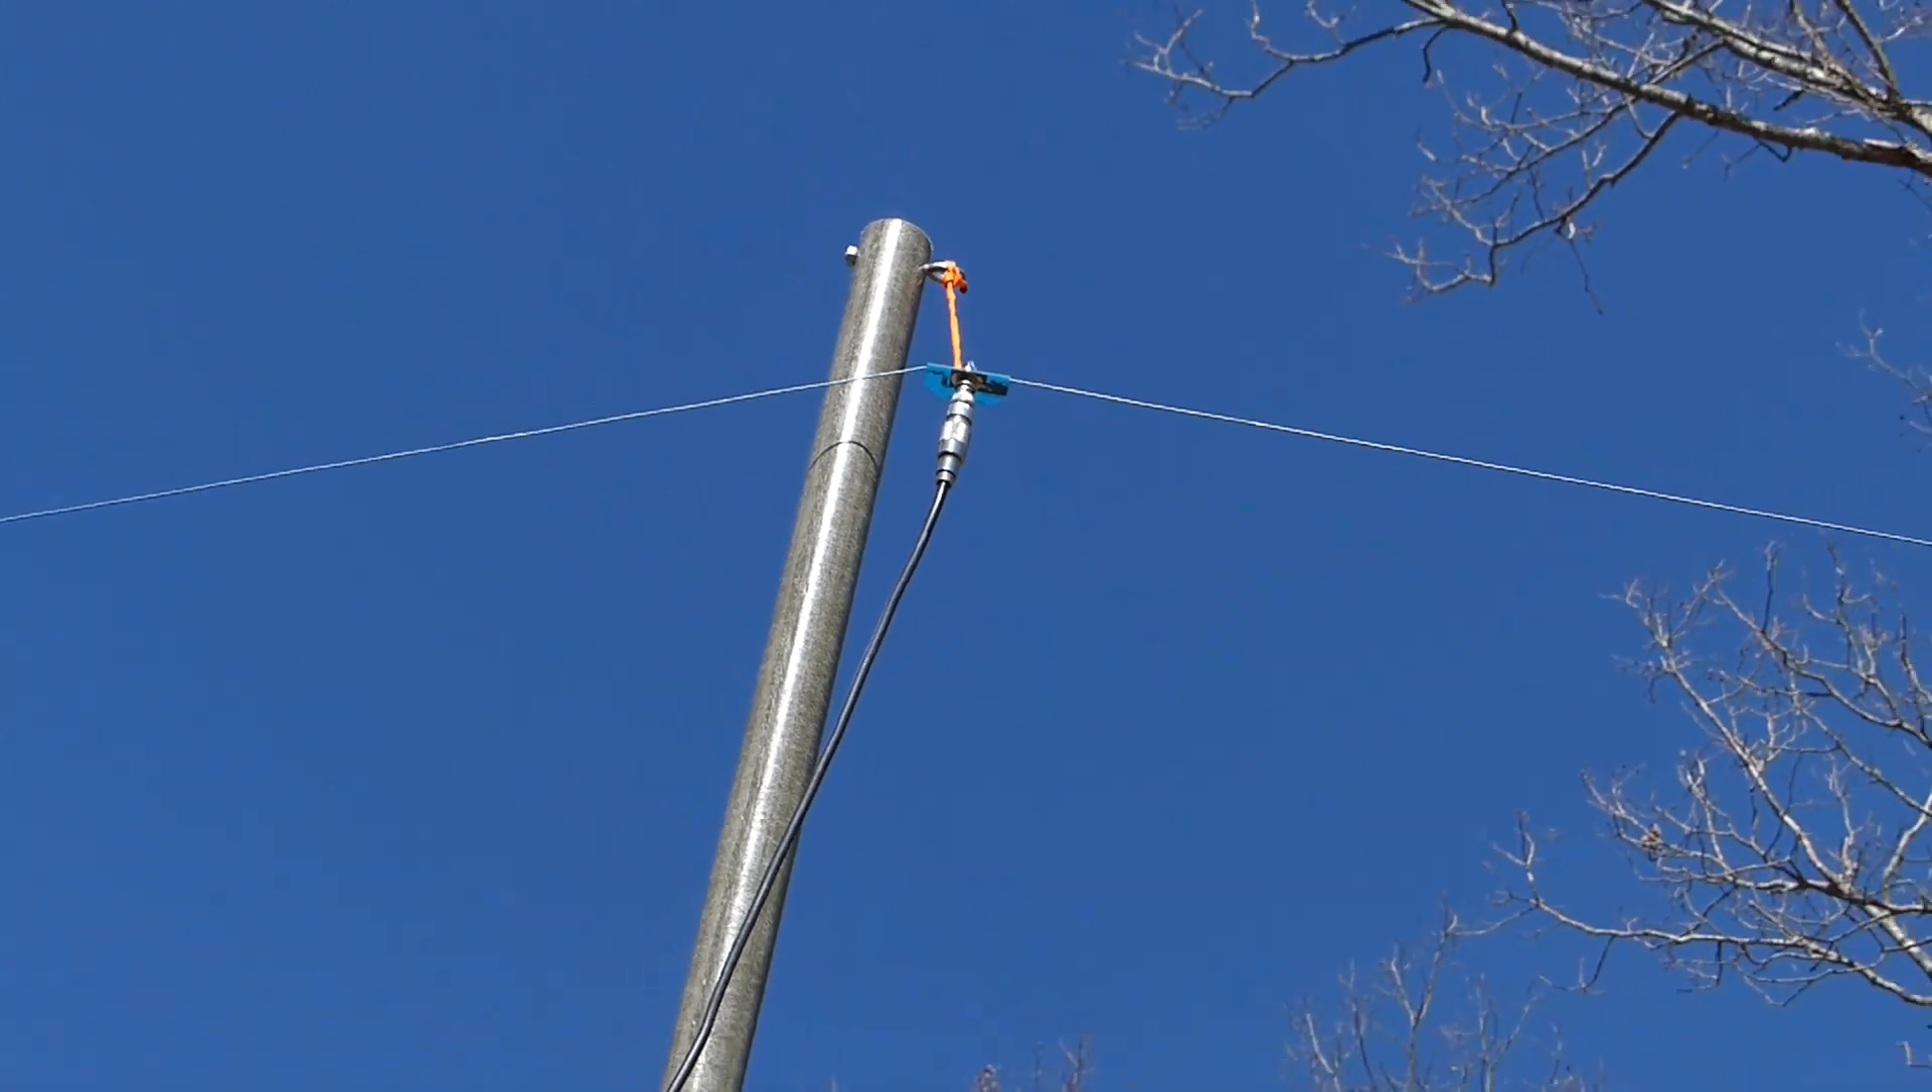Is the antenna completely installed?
Yes.